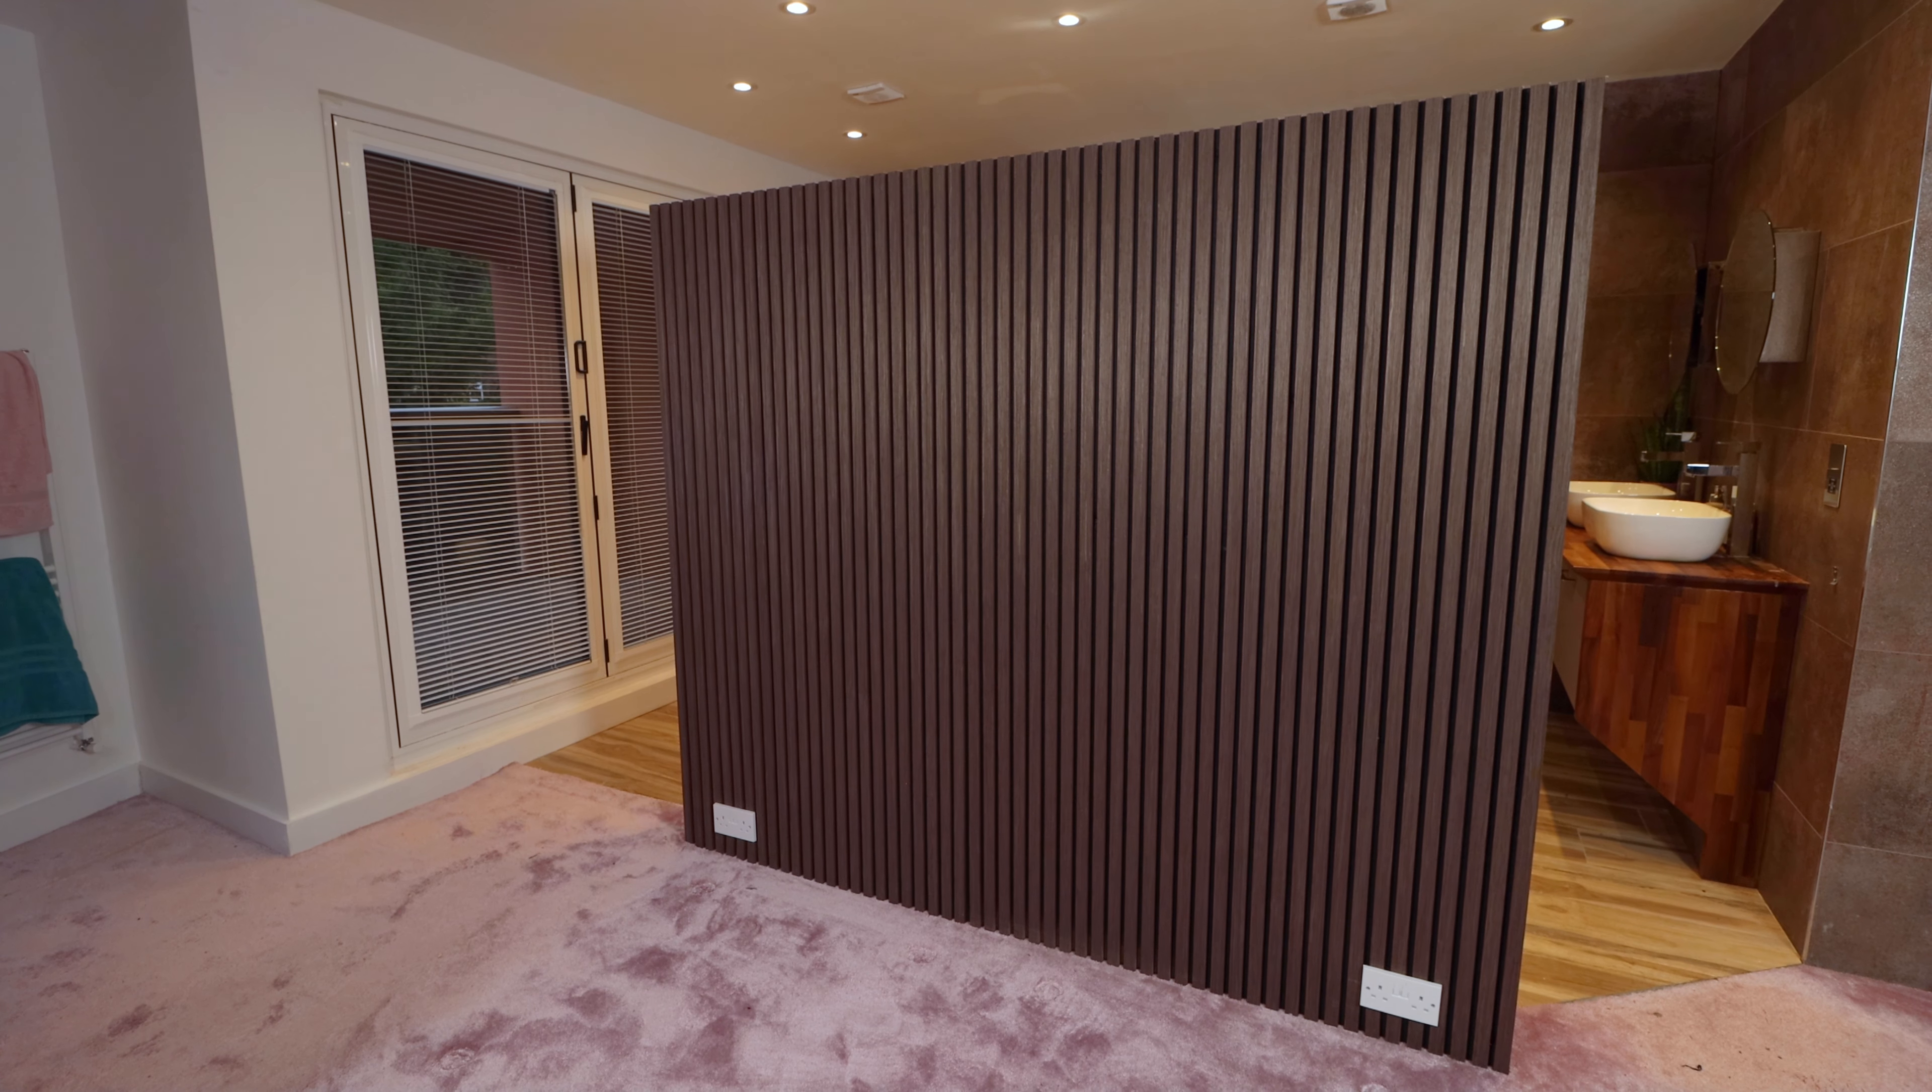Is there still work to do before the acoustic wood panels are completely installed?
No.